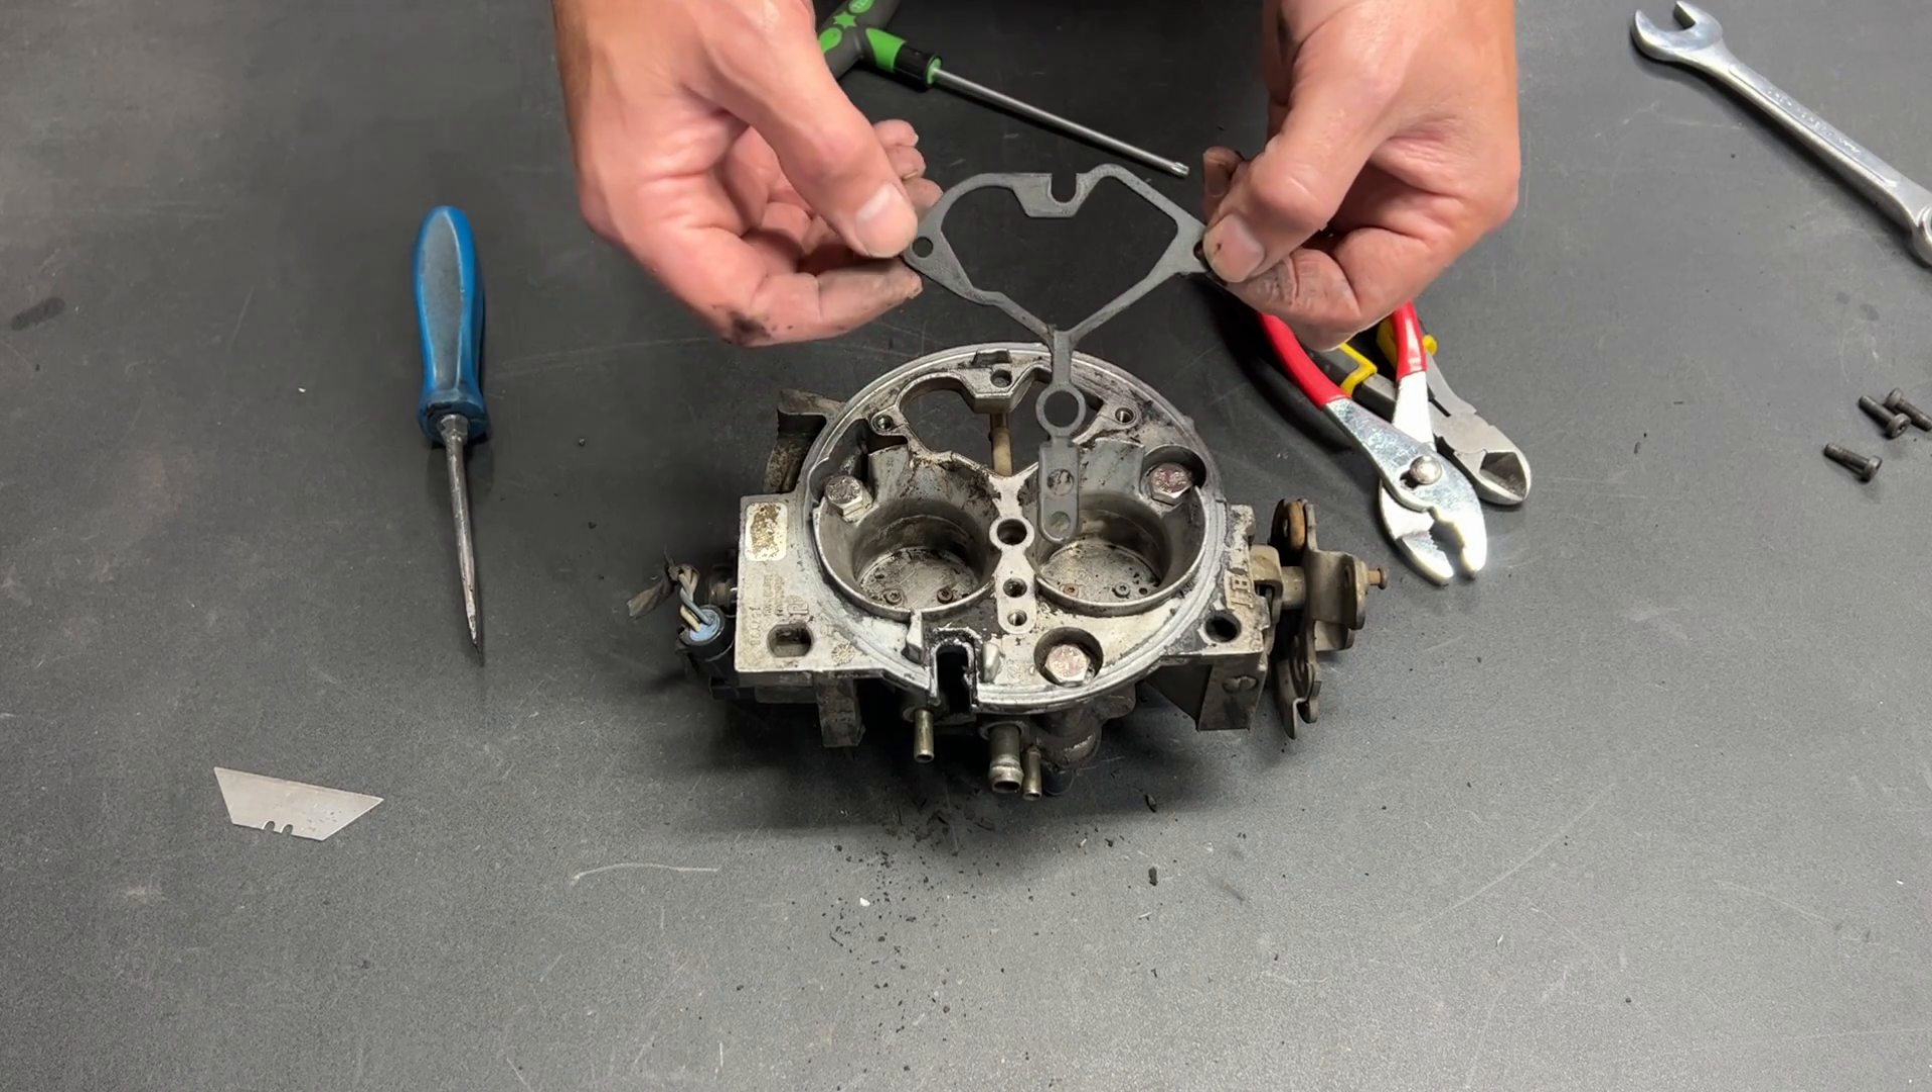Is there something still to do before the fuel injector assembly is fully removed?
No.